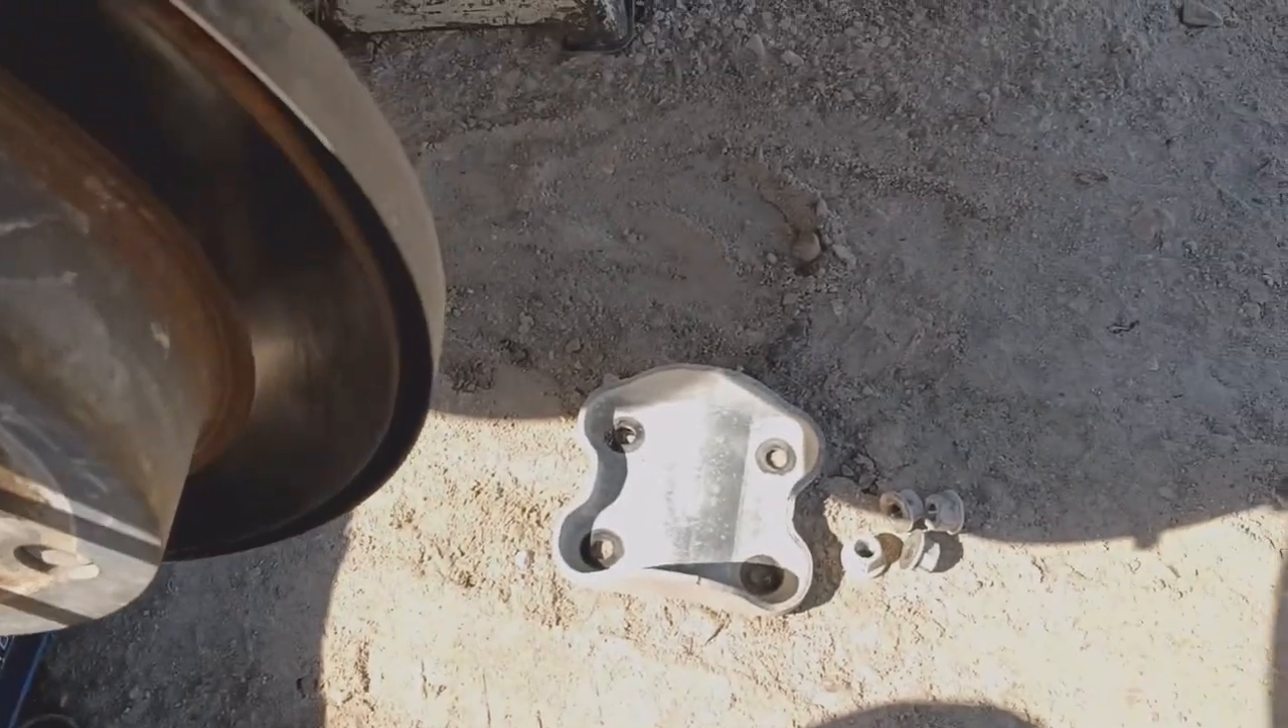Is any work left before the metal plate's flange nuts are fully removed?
No.